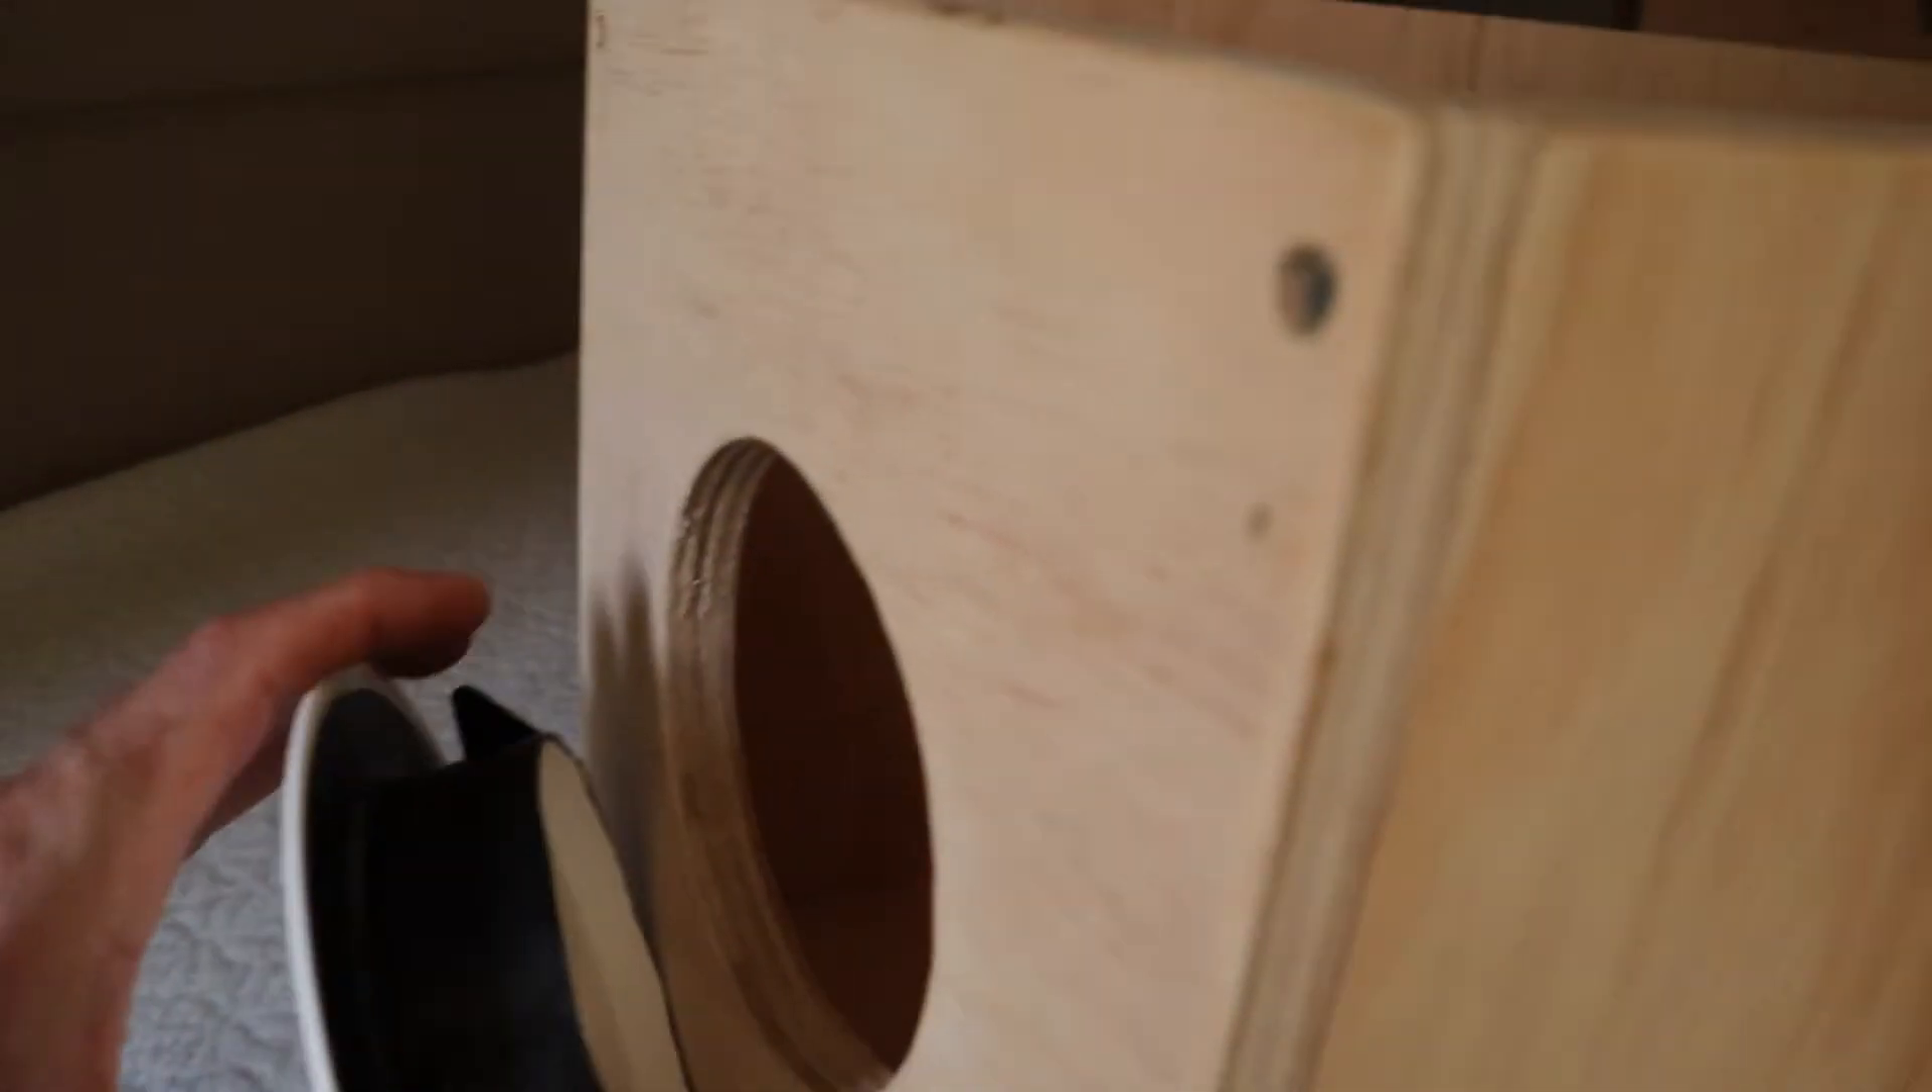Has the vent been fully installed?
No.